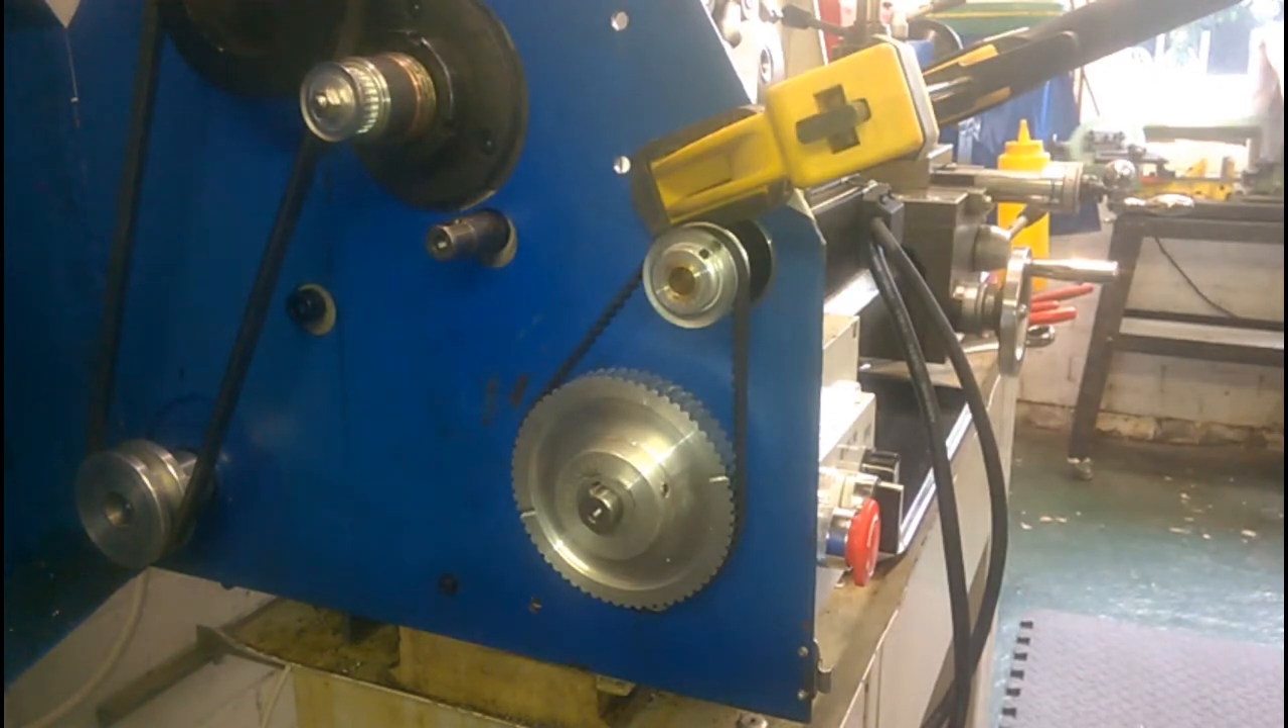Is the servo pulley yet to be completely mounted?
No.